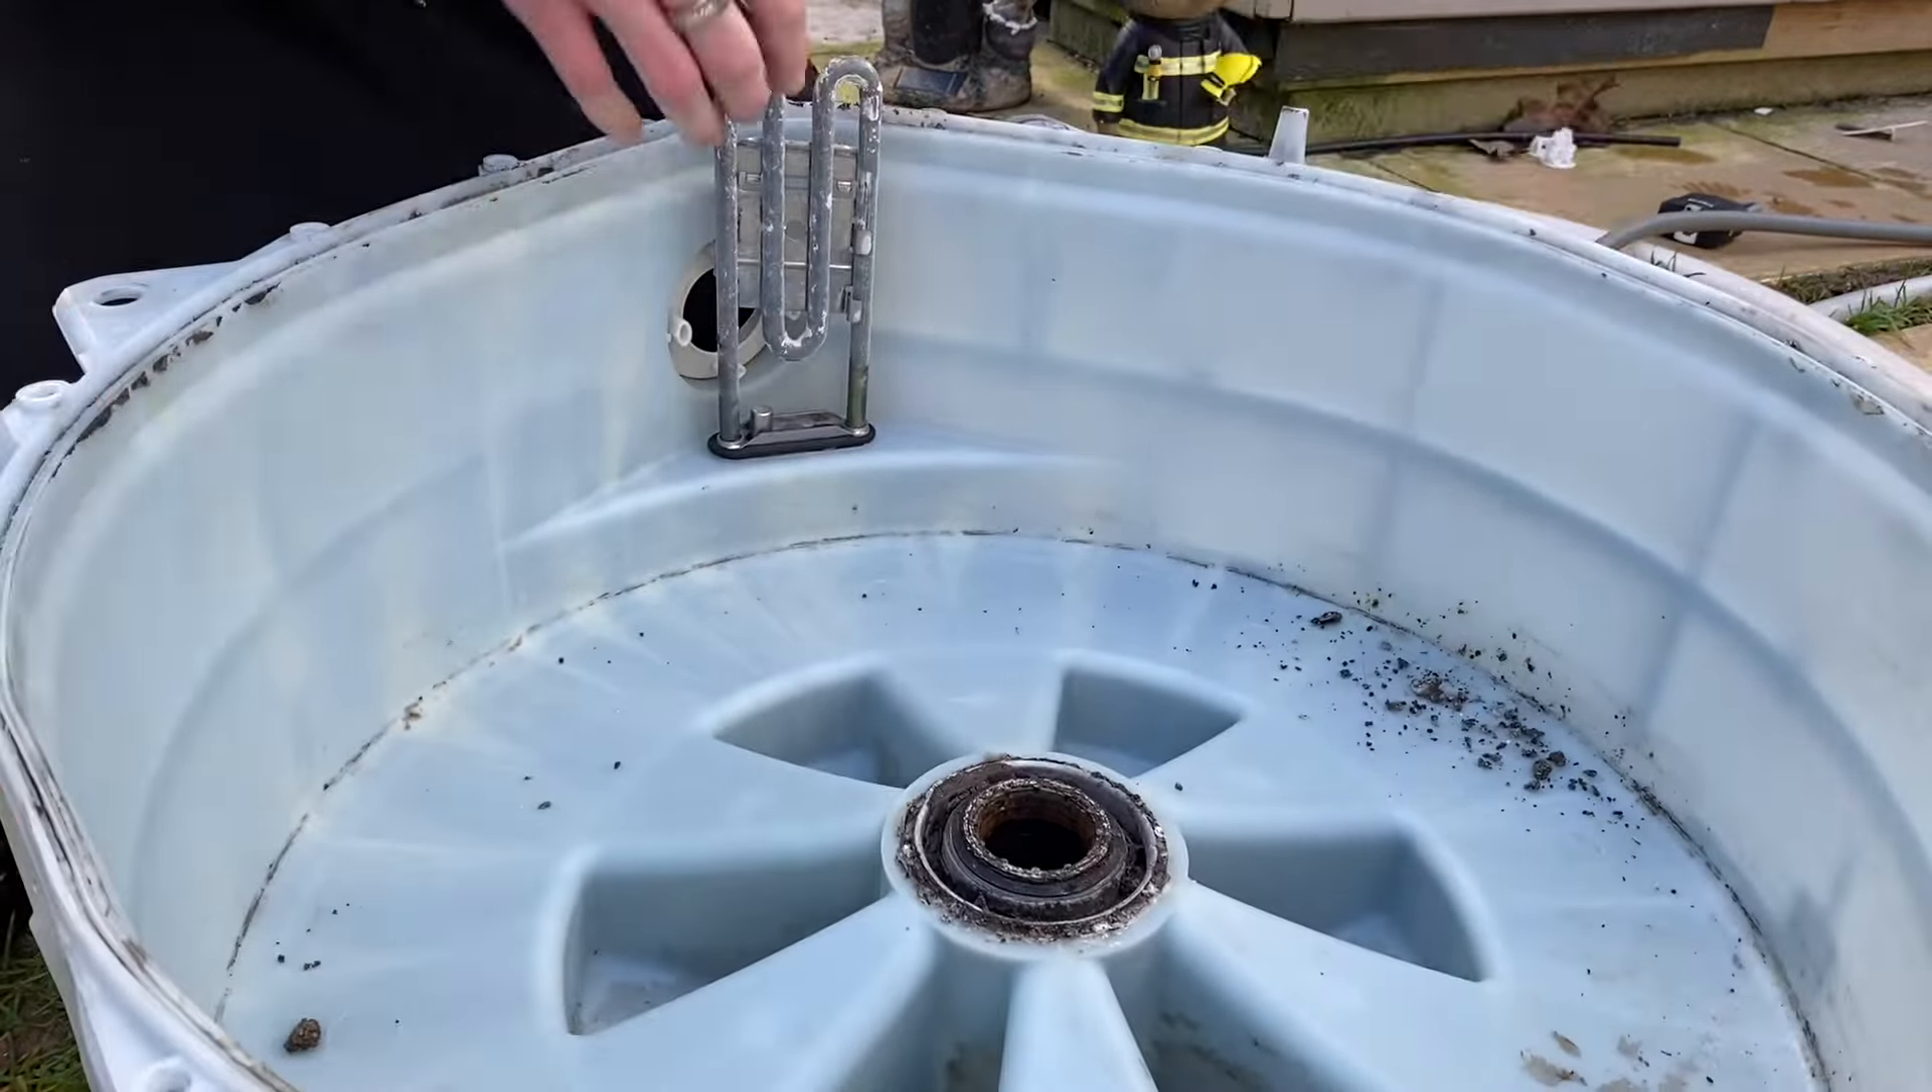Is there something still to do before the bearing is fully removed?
Yes.